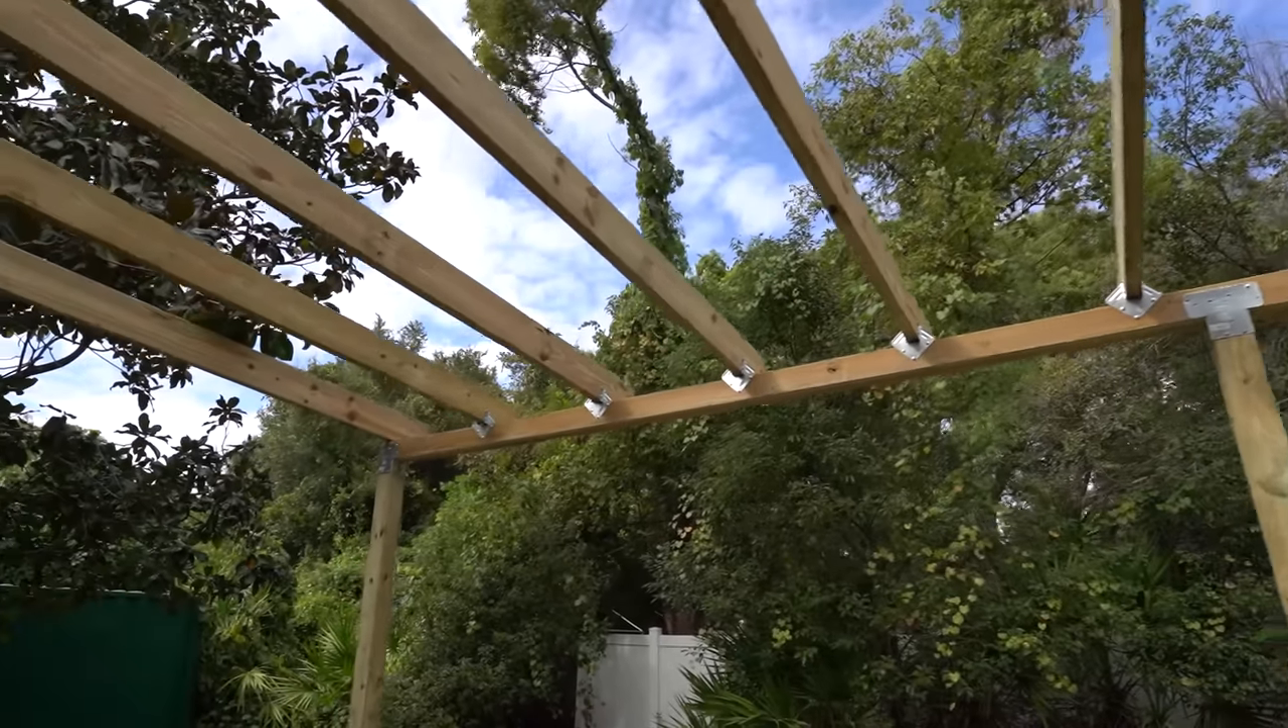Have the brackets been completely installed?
Yes.